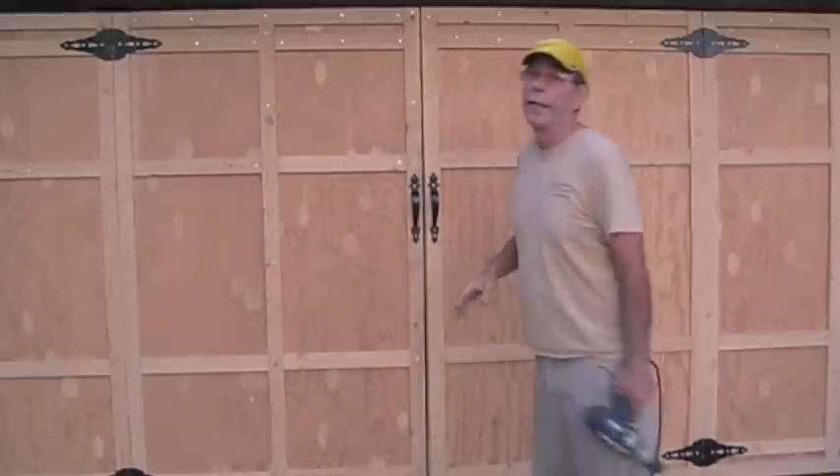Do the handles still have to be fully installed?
No.